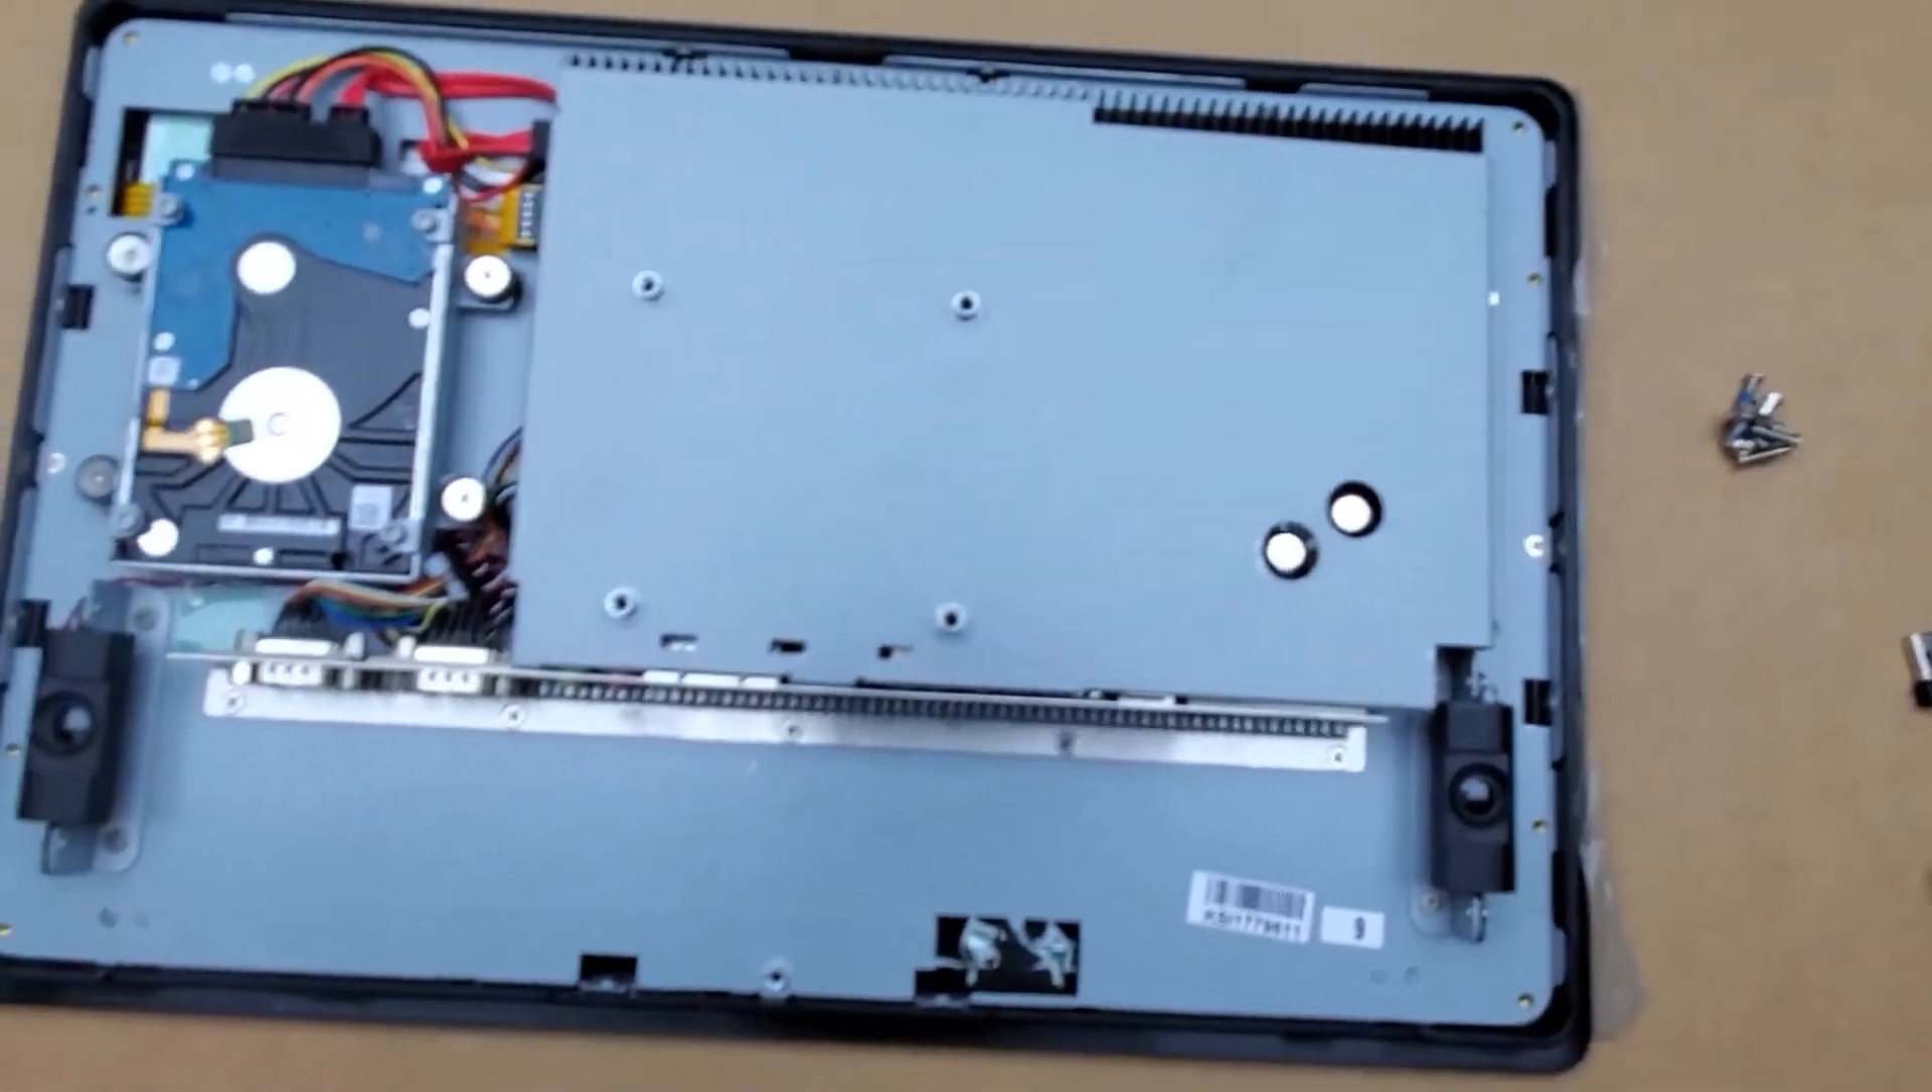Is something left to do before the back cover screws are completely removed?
No.